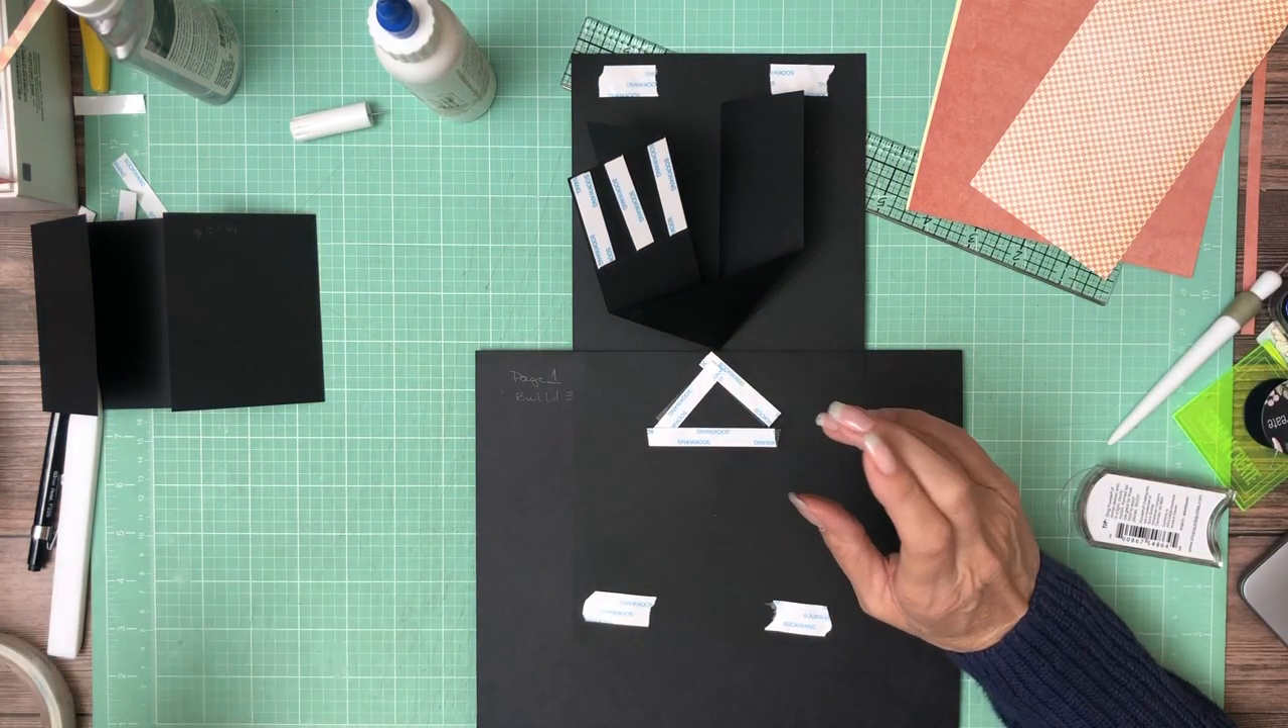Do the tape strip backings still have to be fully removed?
Yes.